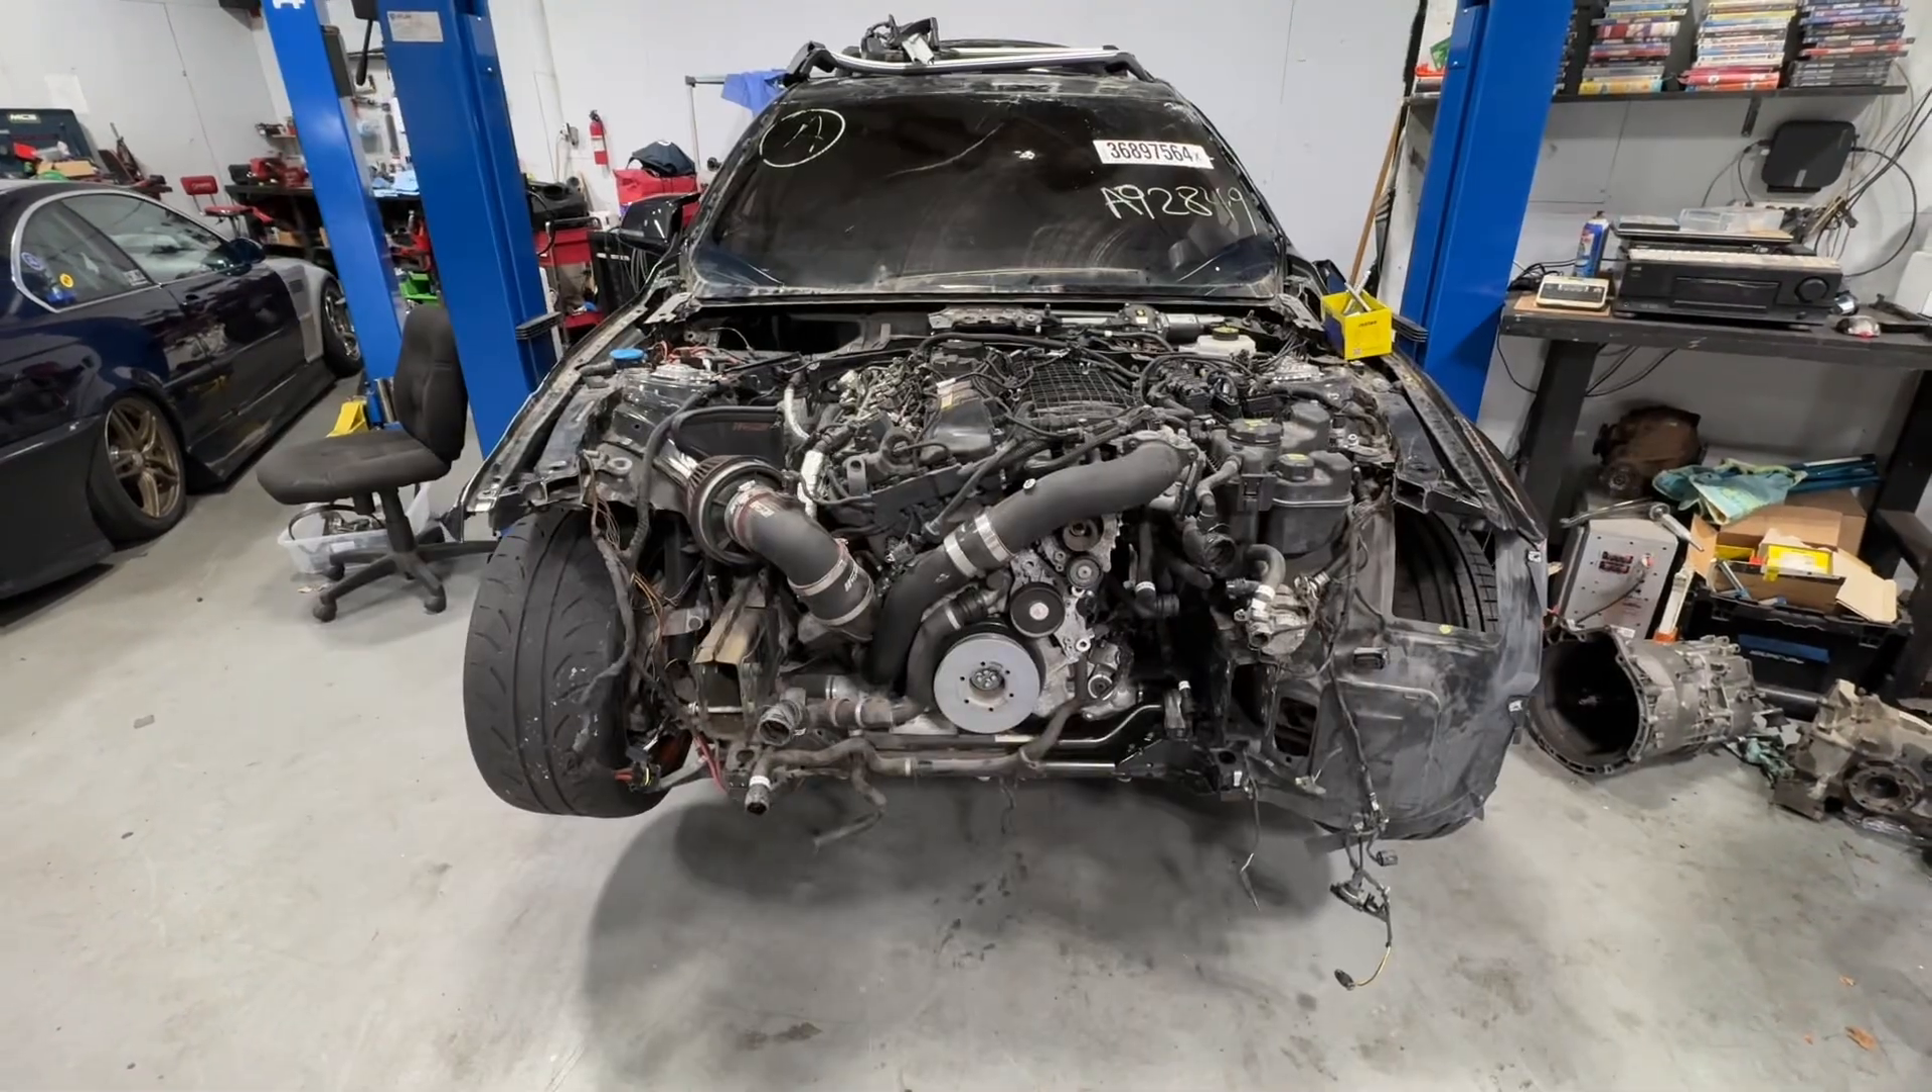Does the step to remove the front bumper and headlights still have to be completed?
No.